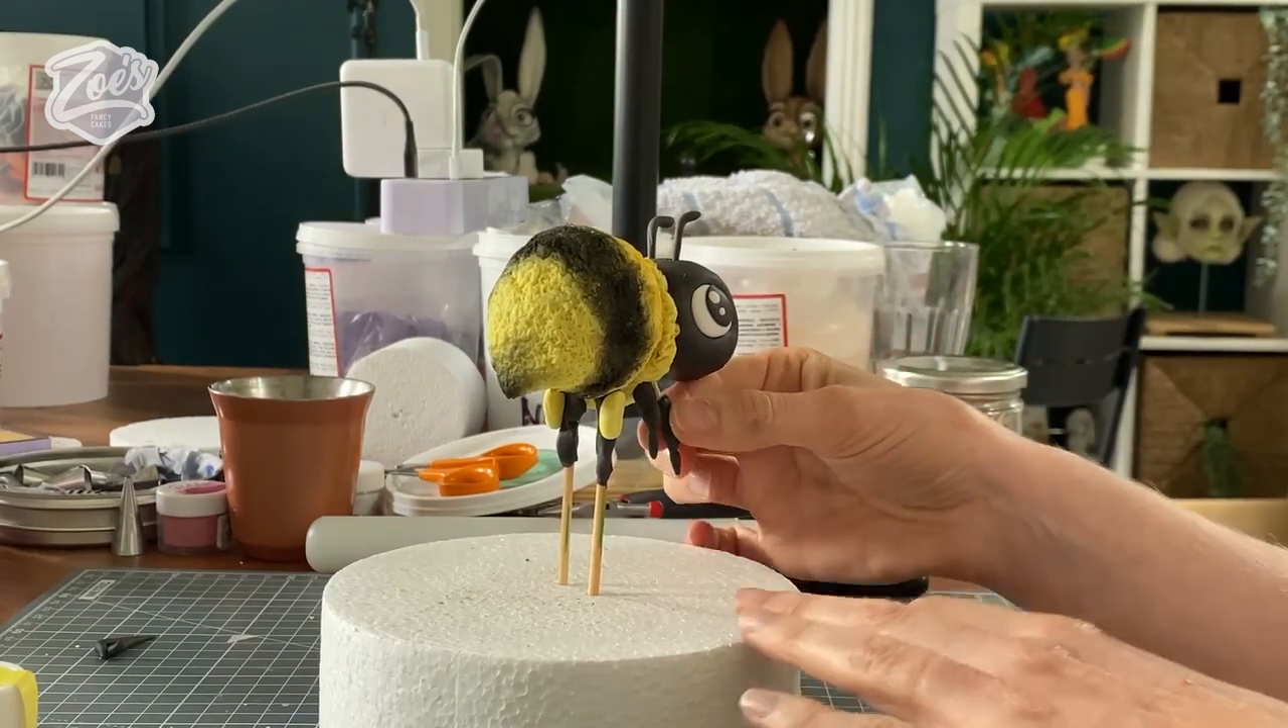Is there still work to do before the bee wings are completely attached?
Yes.